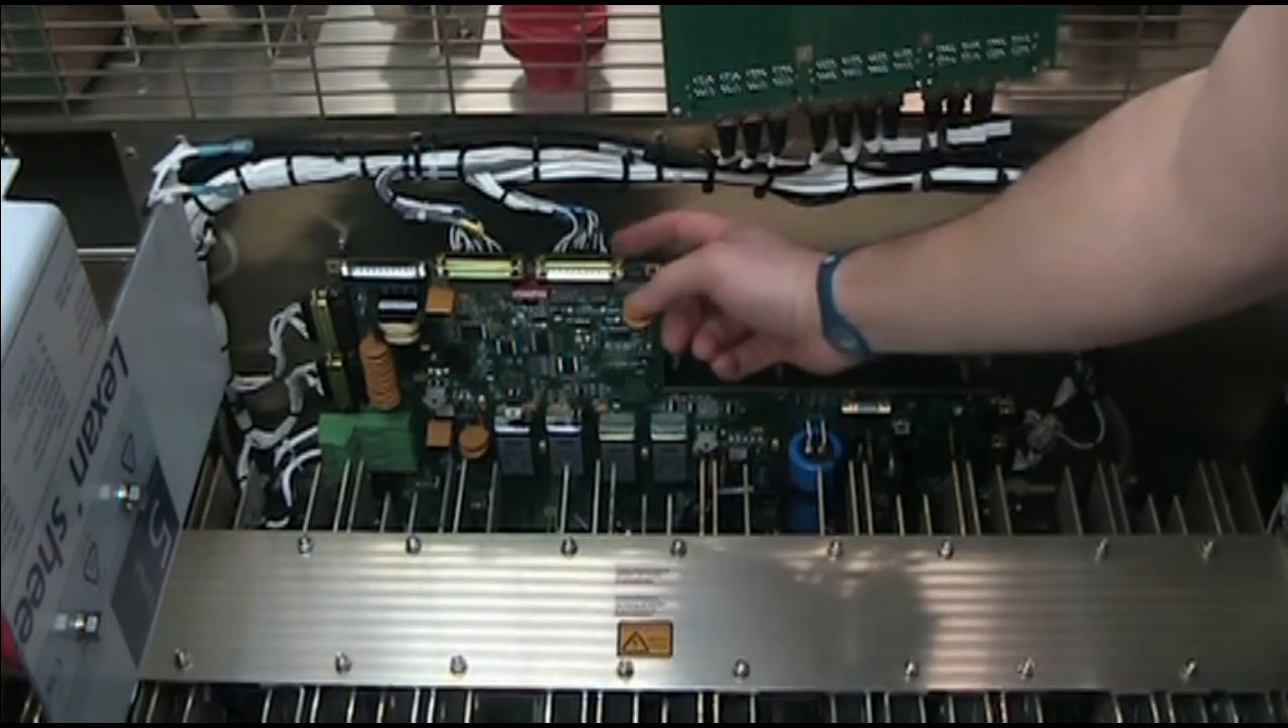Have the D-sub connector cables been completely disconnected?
No.